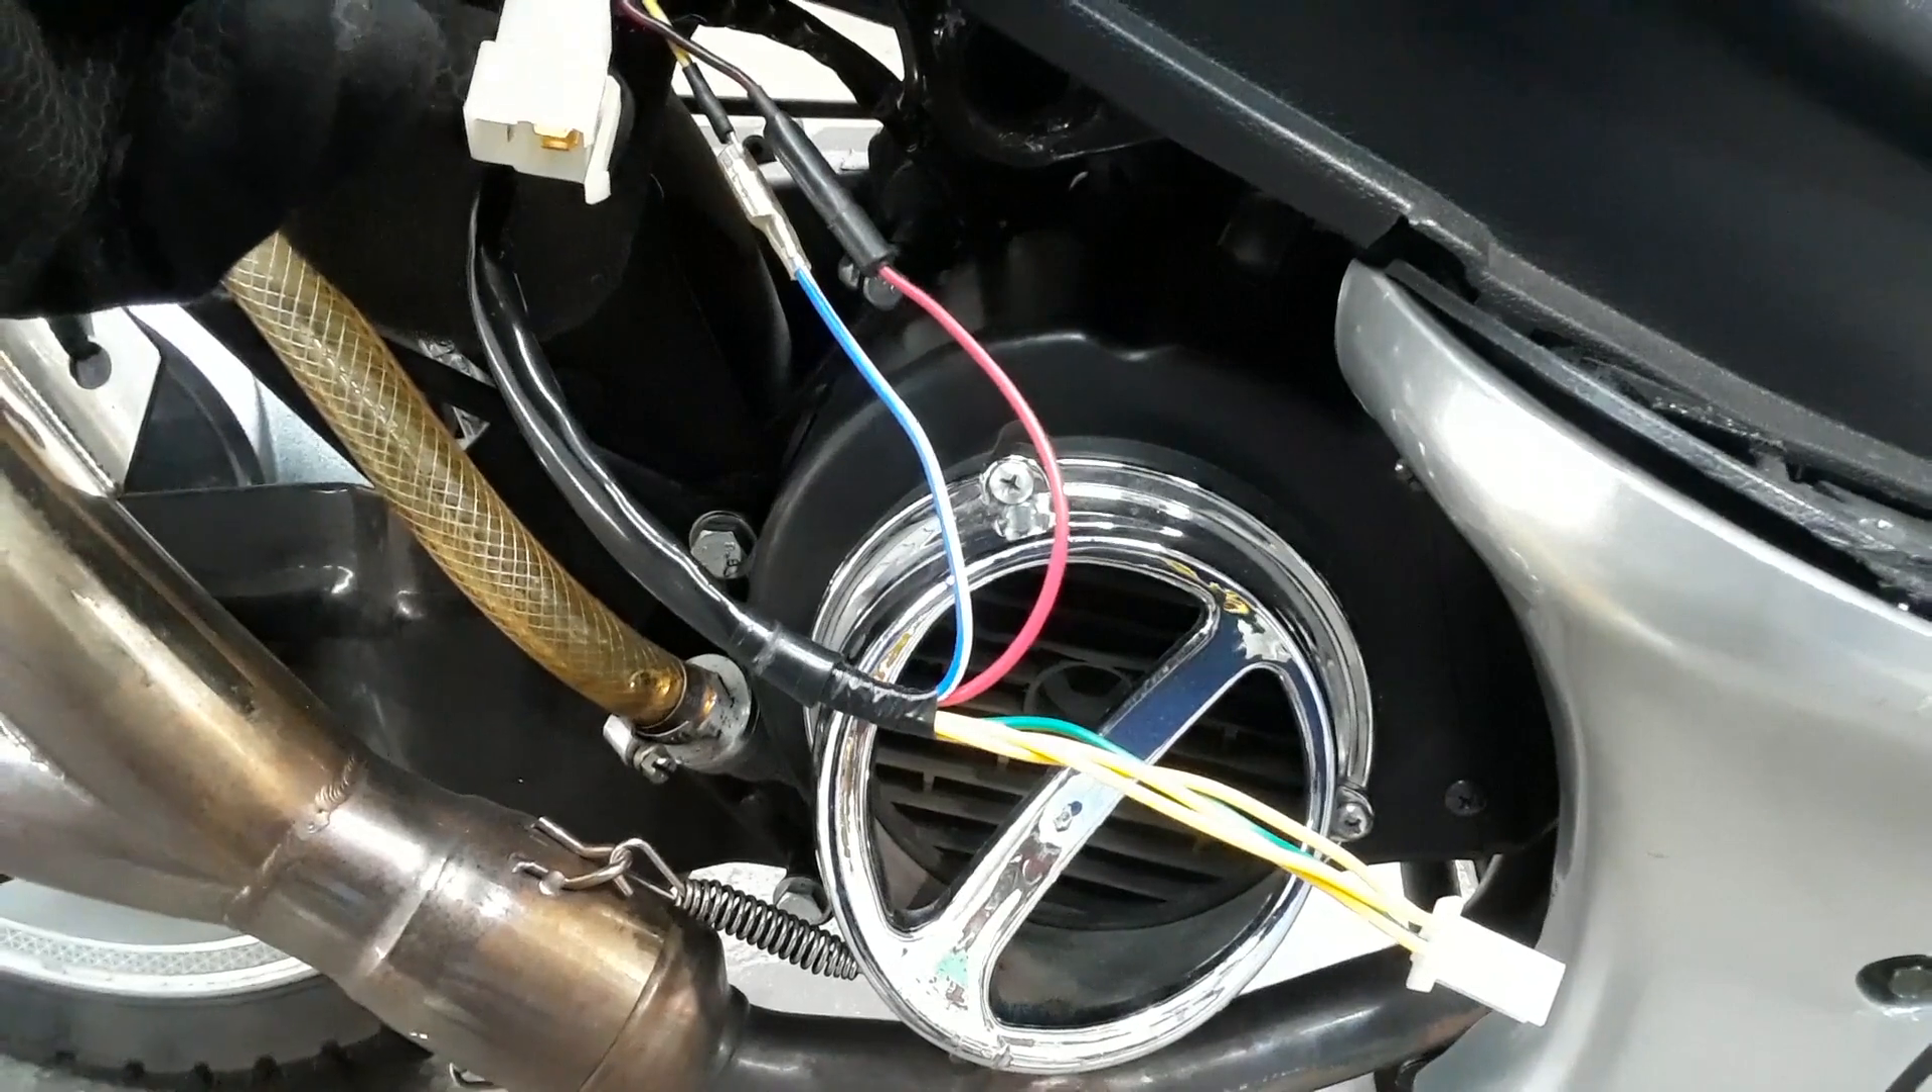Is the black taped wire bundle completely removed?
No.